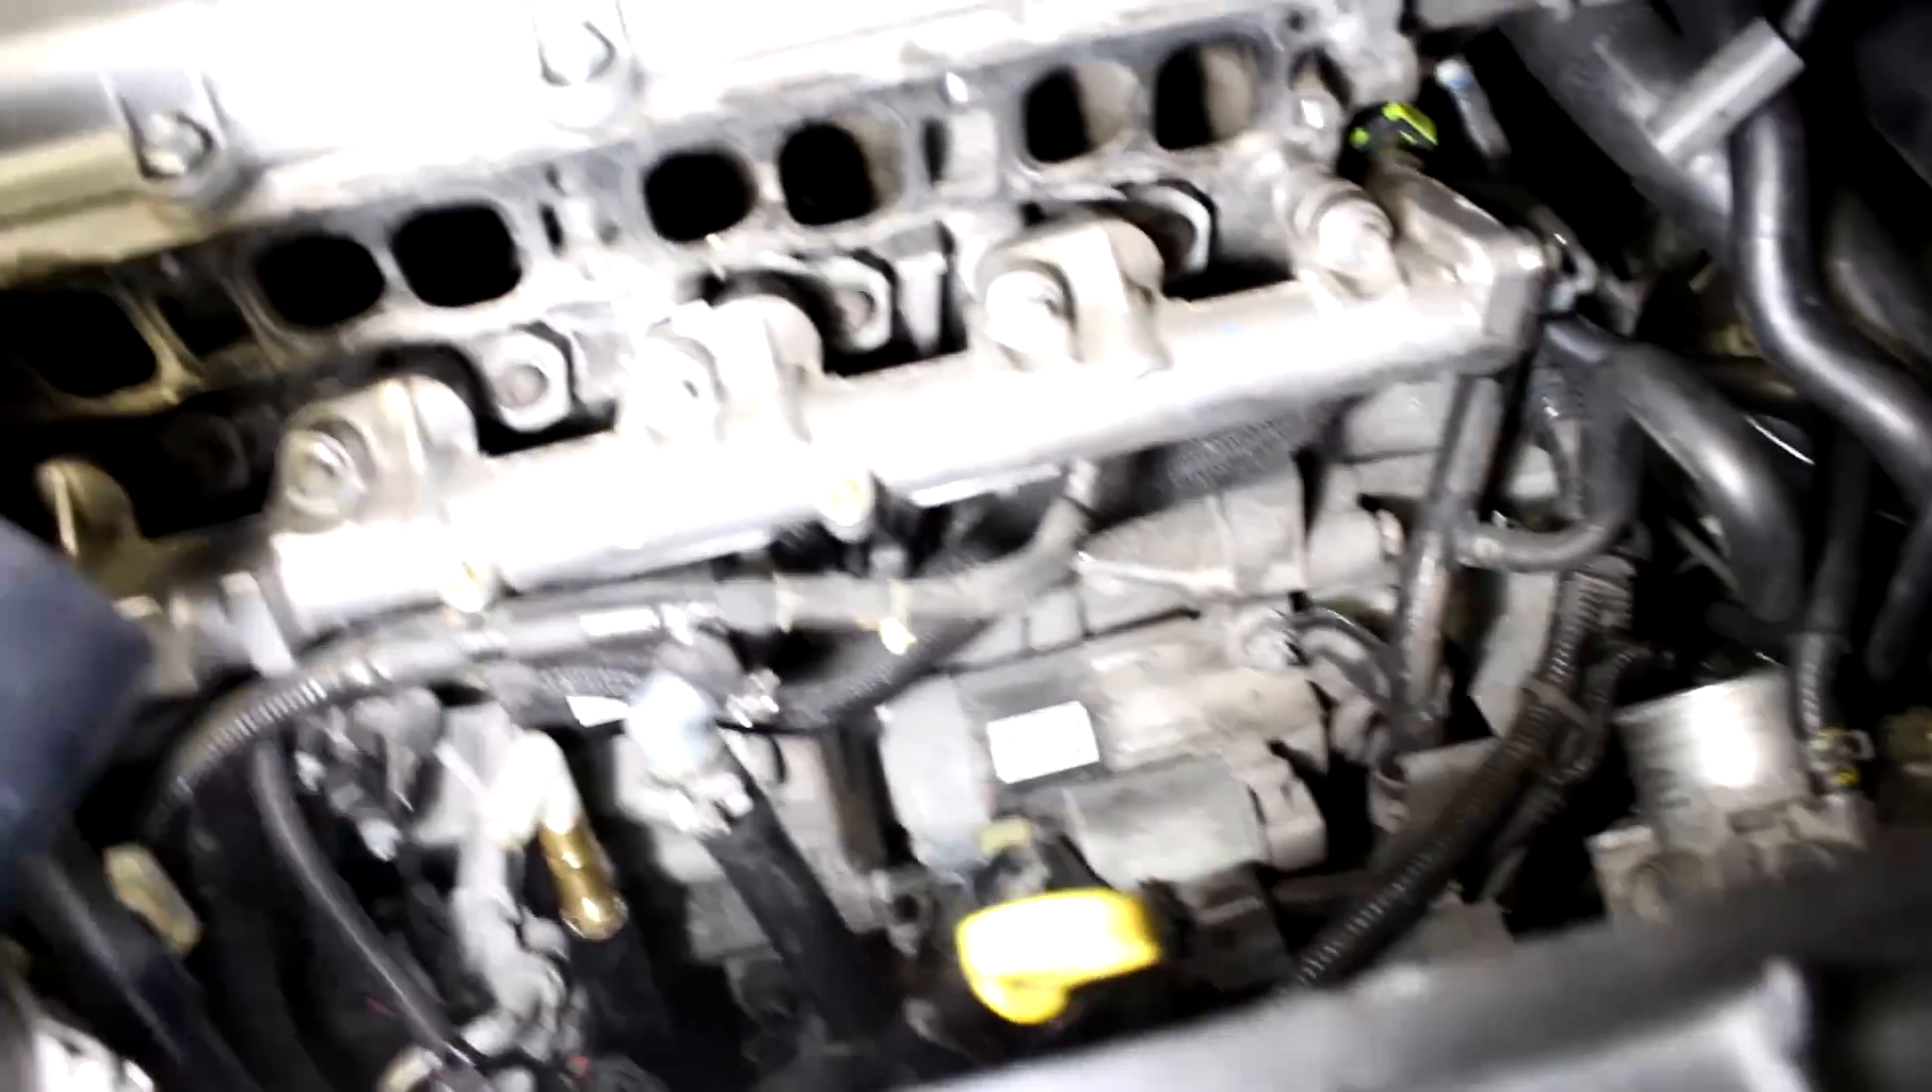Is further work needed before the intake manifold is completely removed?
No.